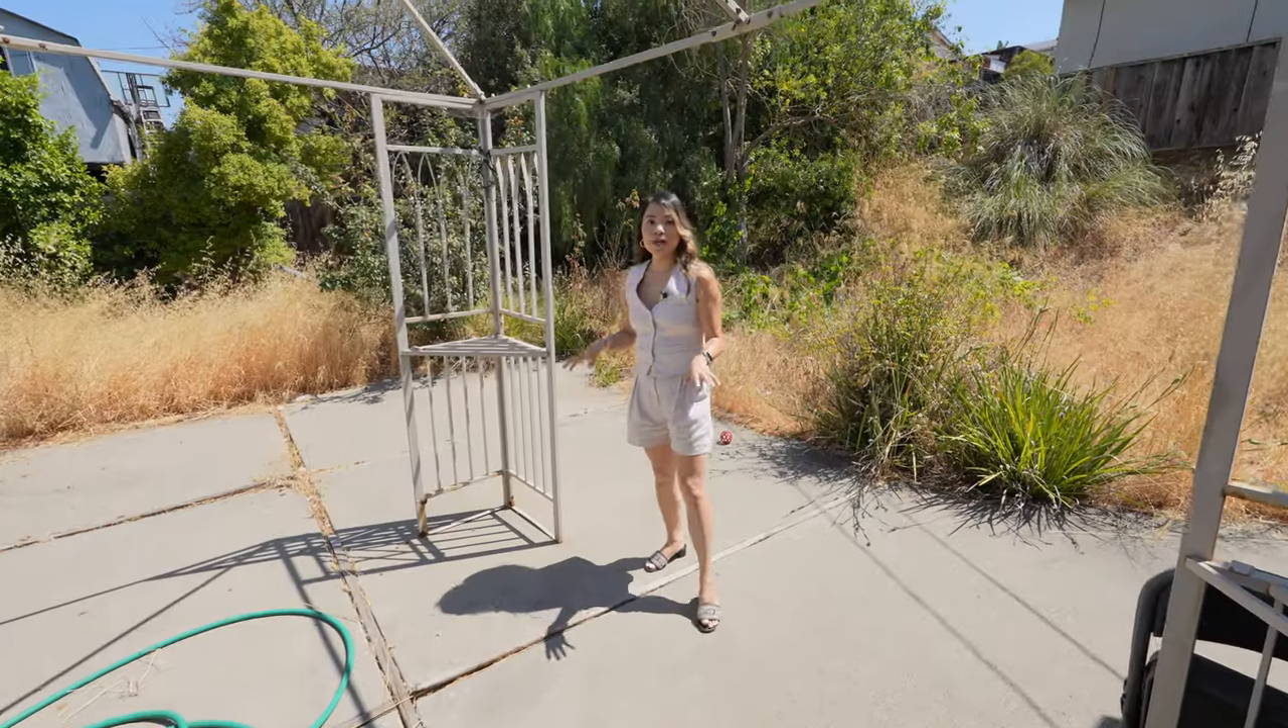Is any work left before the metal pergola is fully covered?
Yes.